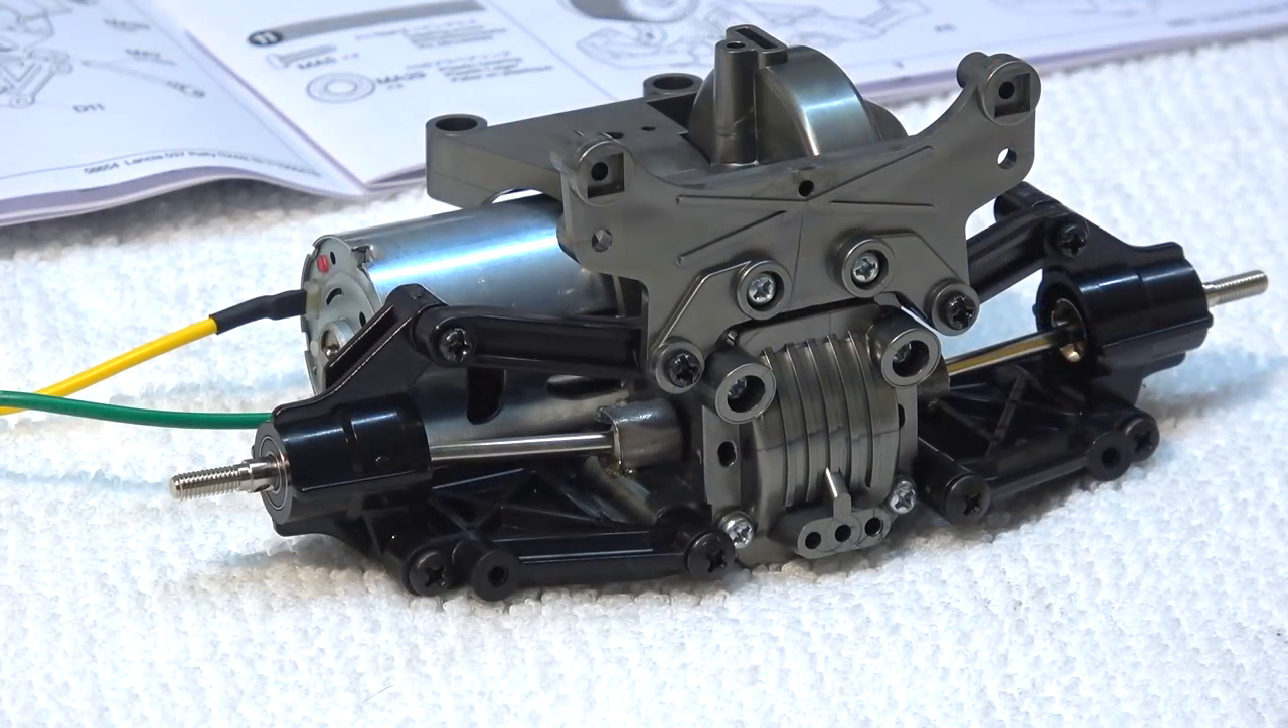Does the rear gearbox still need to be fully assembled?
No.